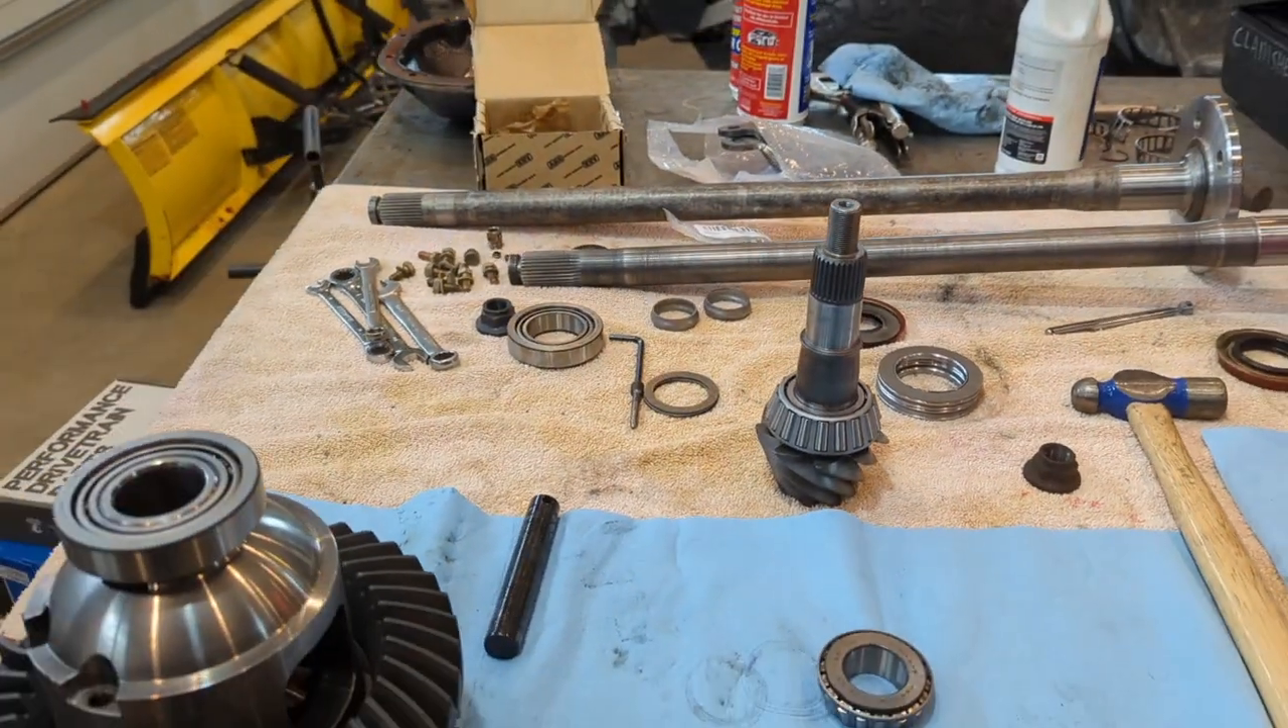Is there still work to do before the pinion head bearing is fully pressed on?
No.